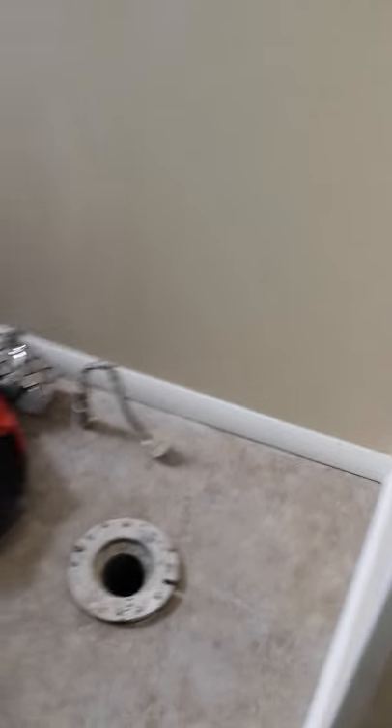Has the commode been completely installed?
No.